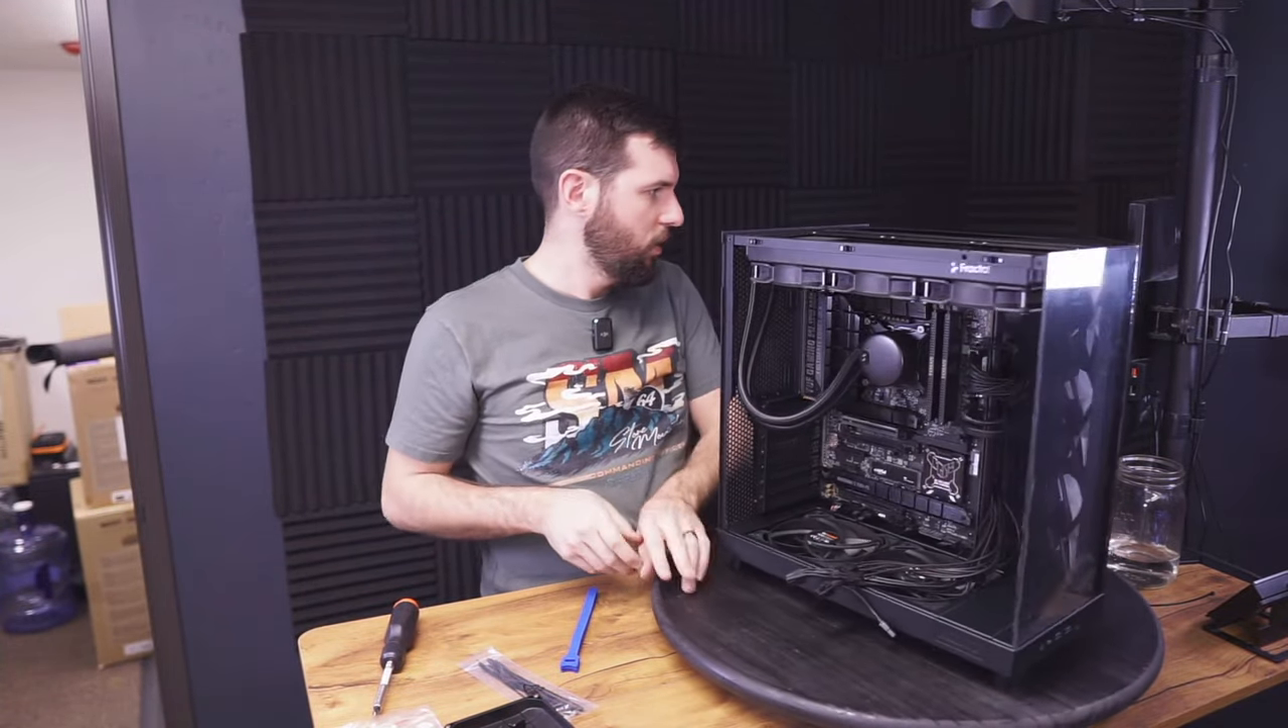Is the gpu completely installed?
No.